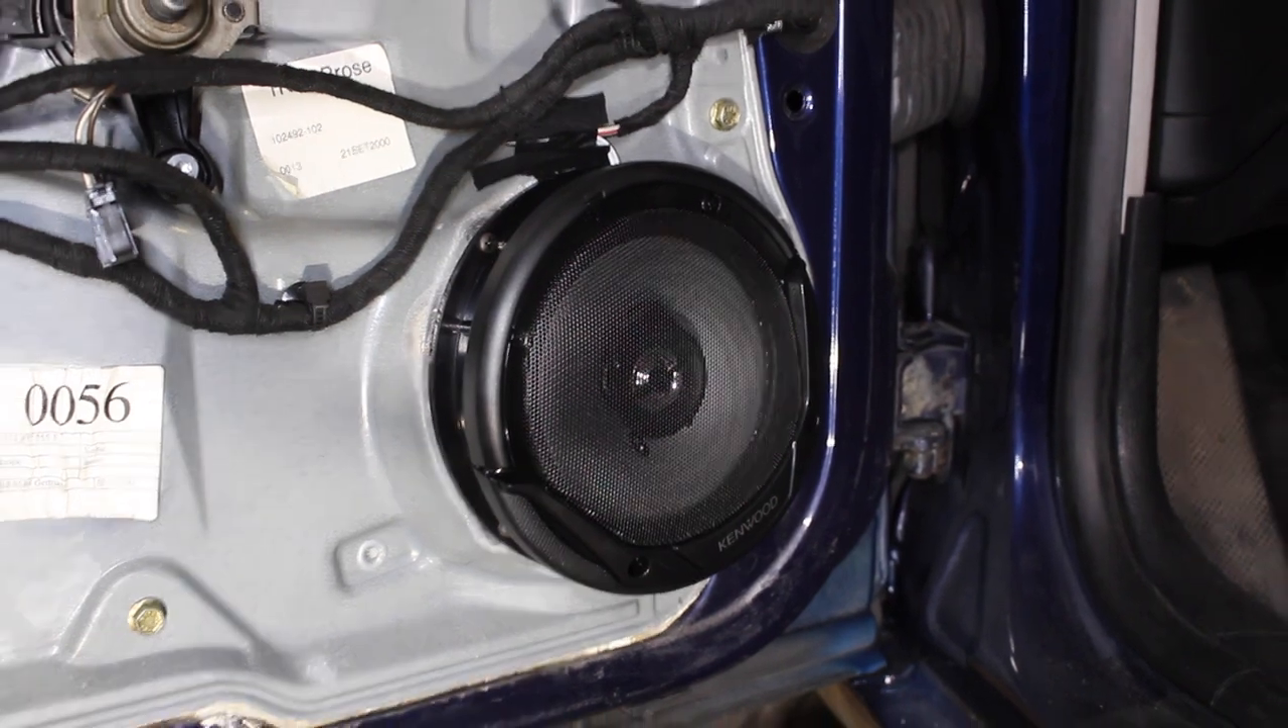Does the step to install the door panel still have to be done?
Yes.